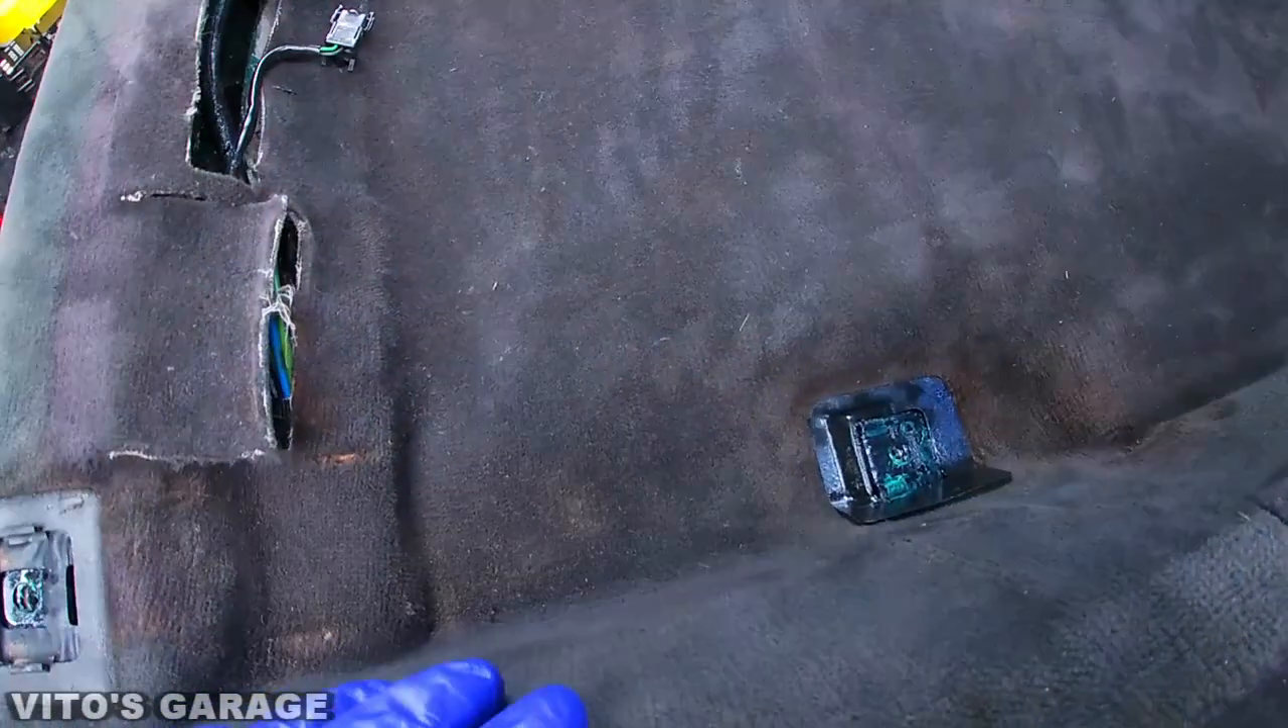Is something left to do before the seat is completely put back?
Yes.